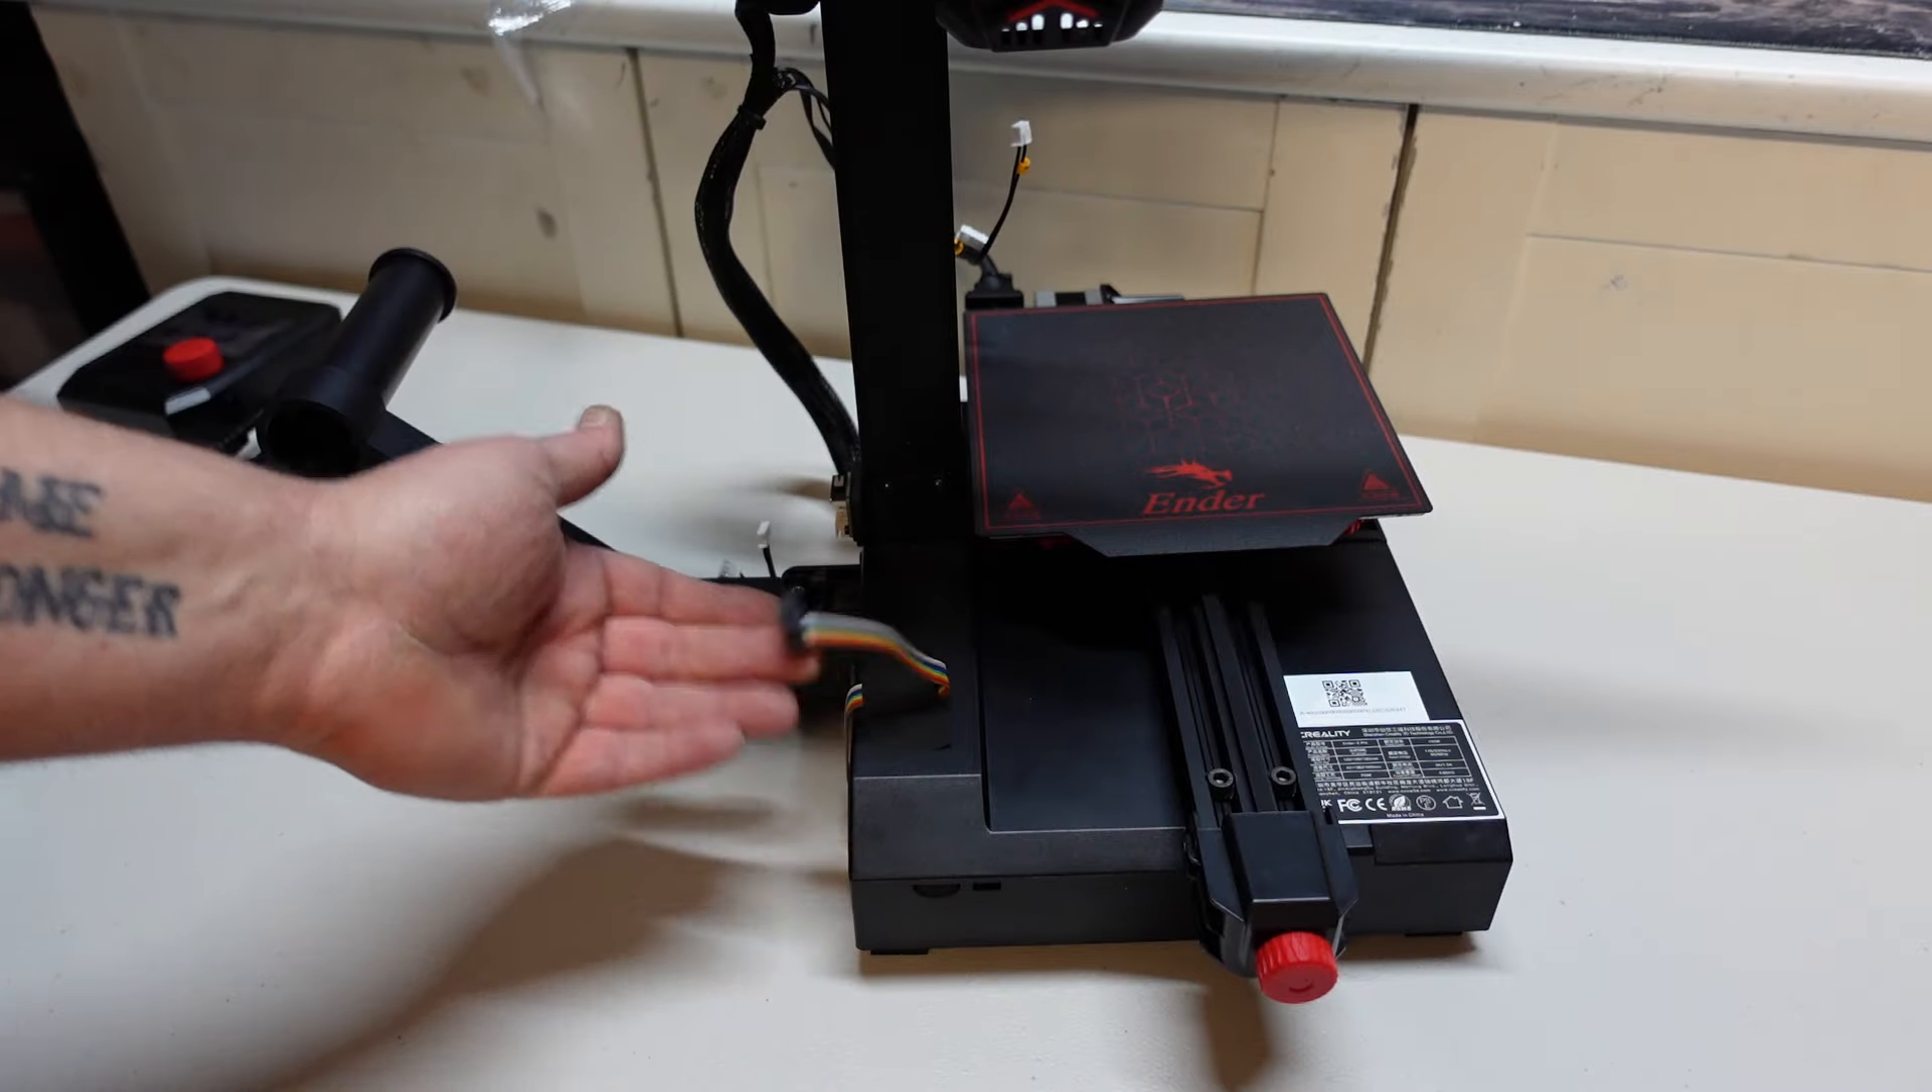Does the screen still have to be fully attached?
Yes.